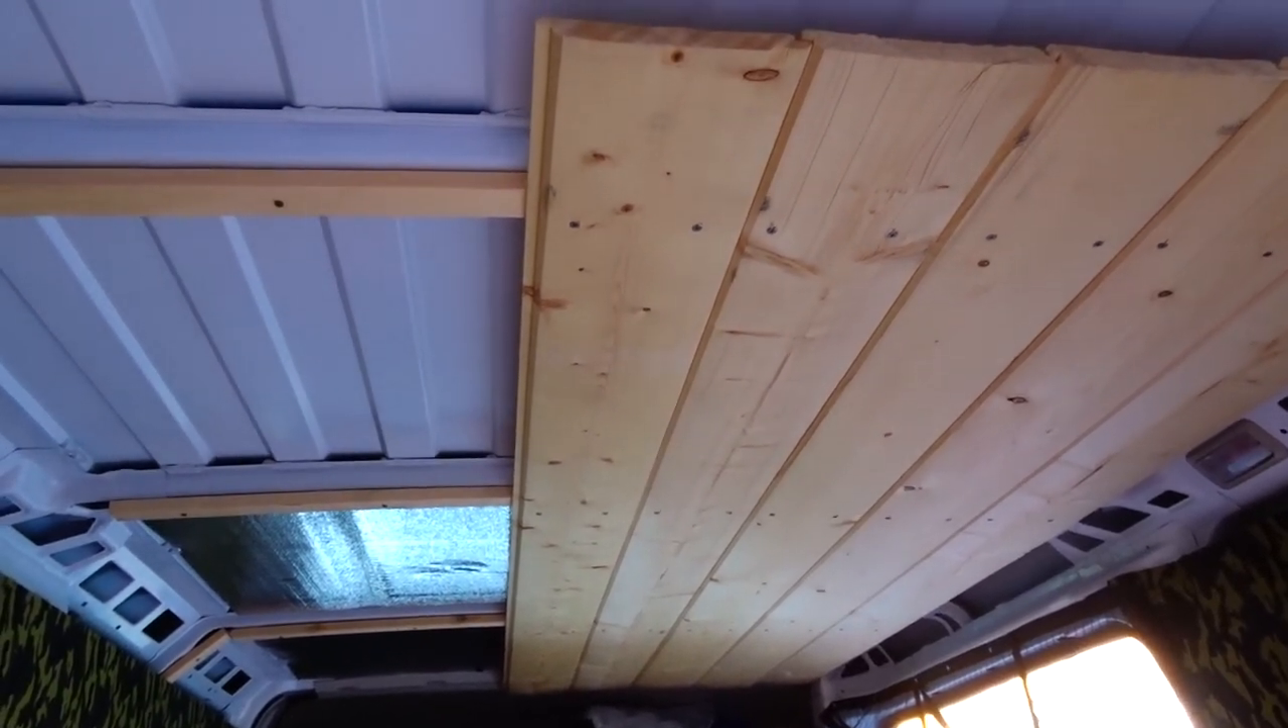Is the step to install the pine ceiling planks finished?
No.